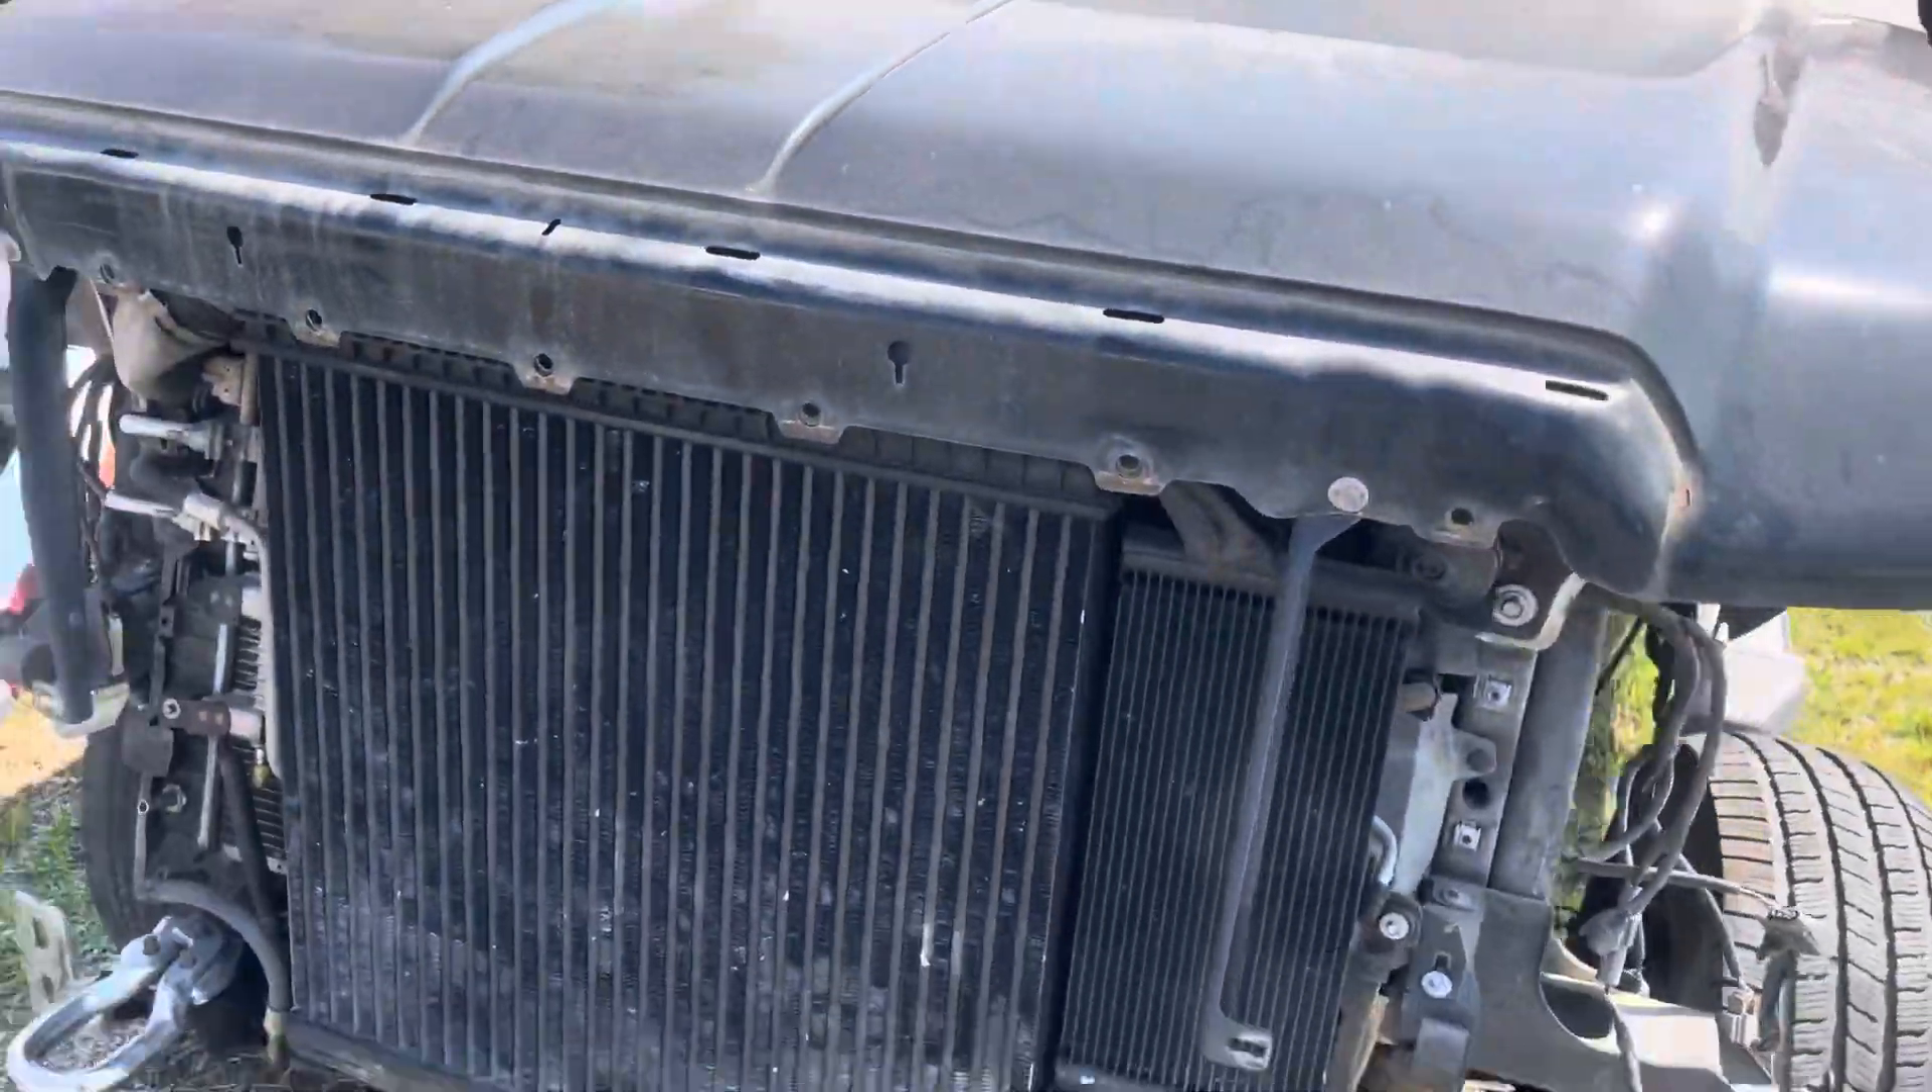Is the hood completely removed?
No.